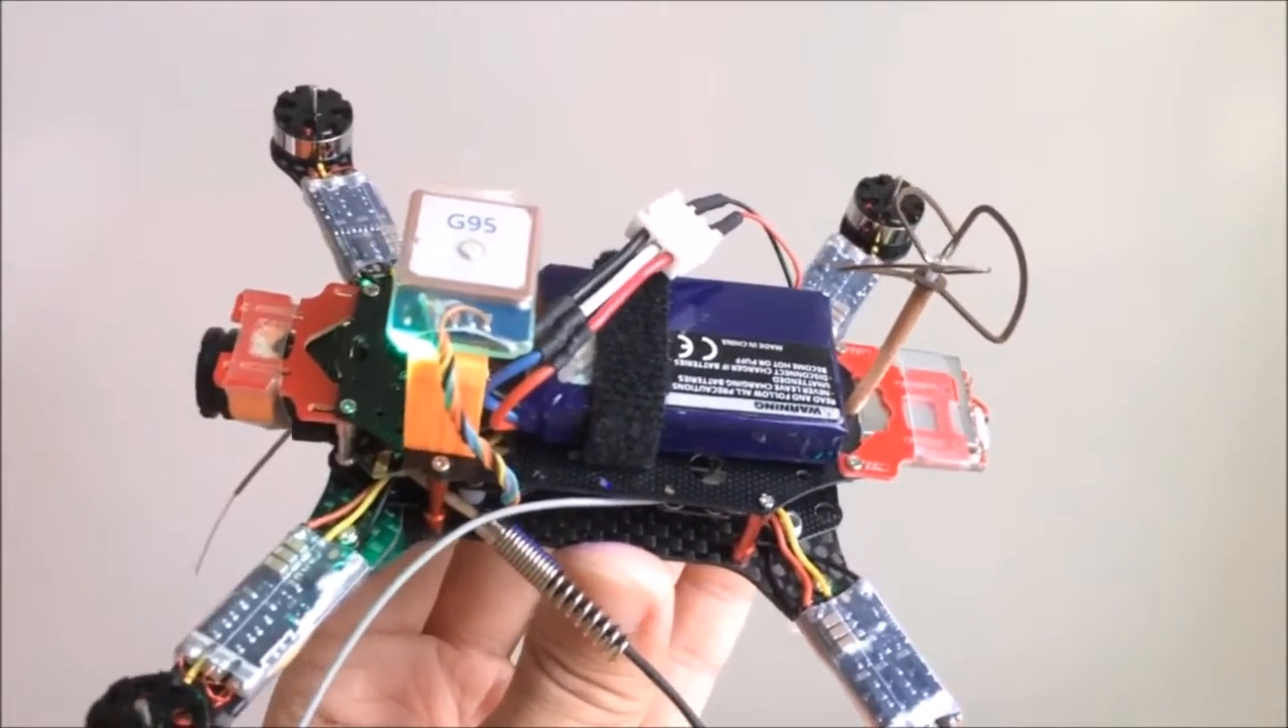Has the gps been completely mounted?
Yes.